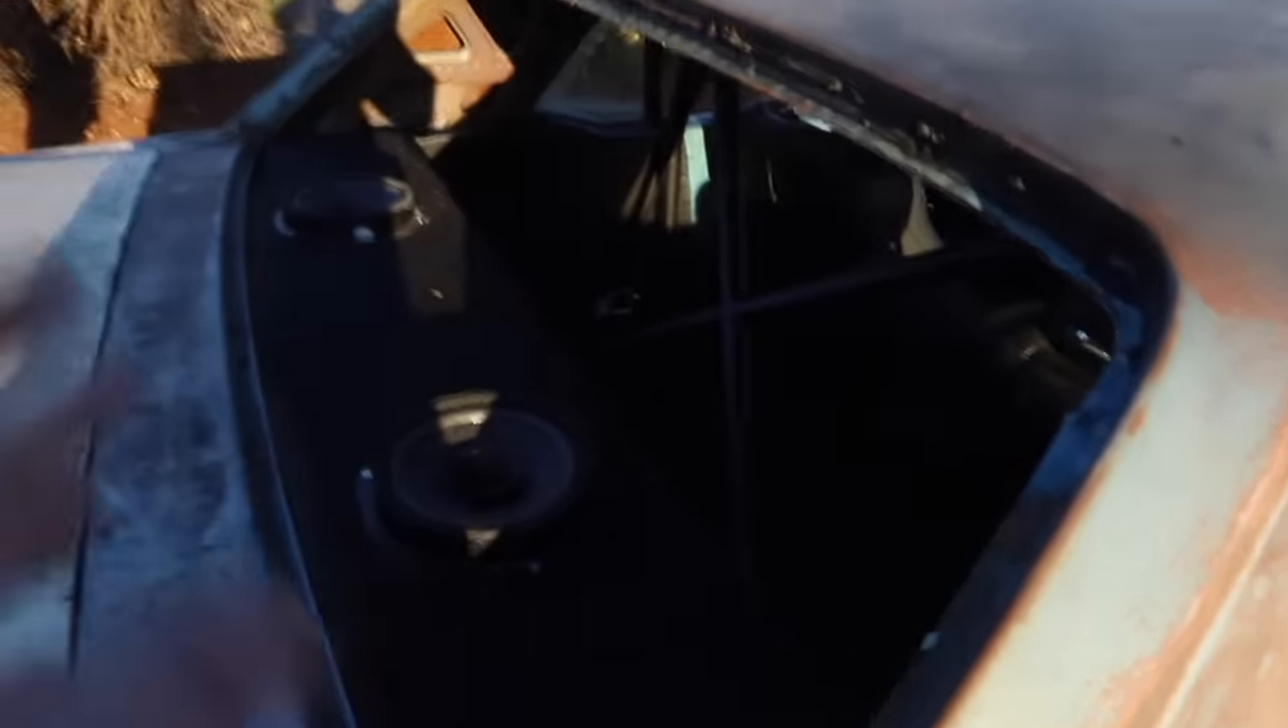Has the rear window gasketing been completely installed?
No.